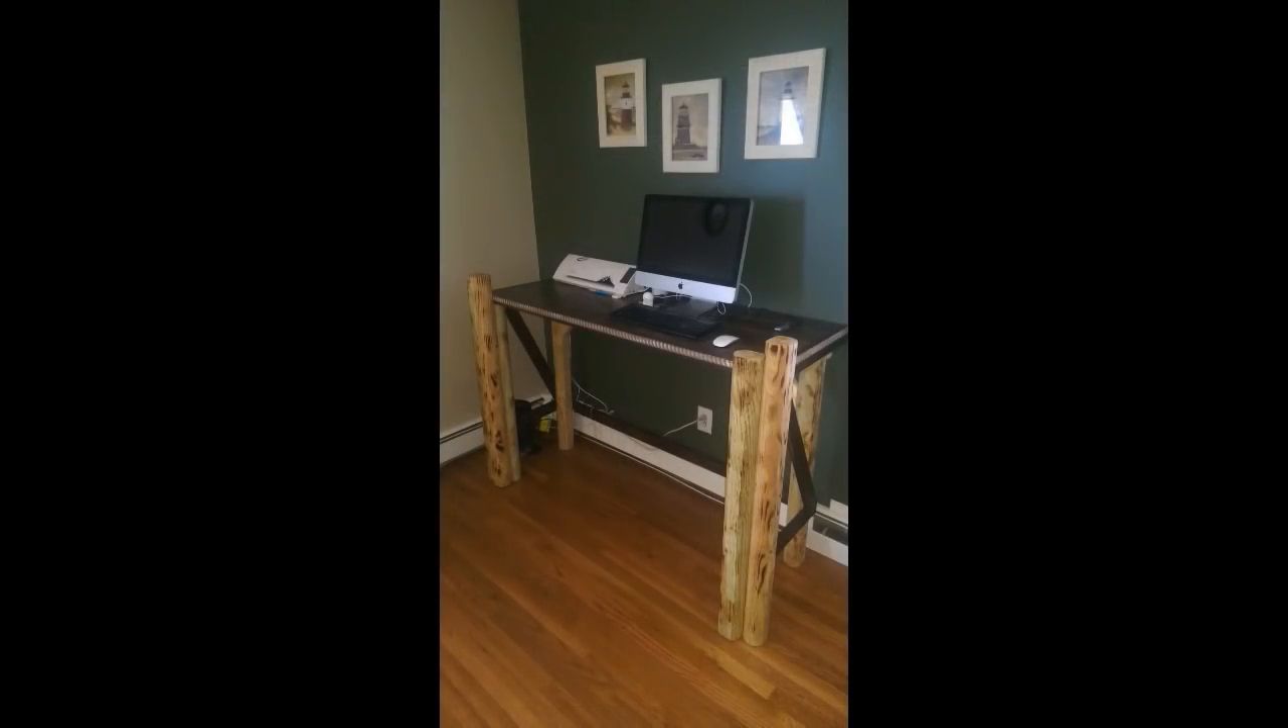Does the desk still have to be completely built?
No.